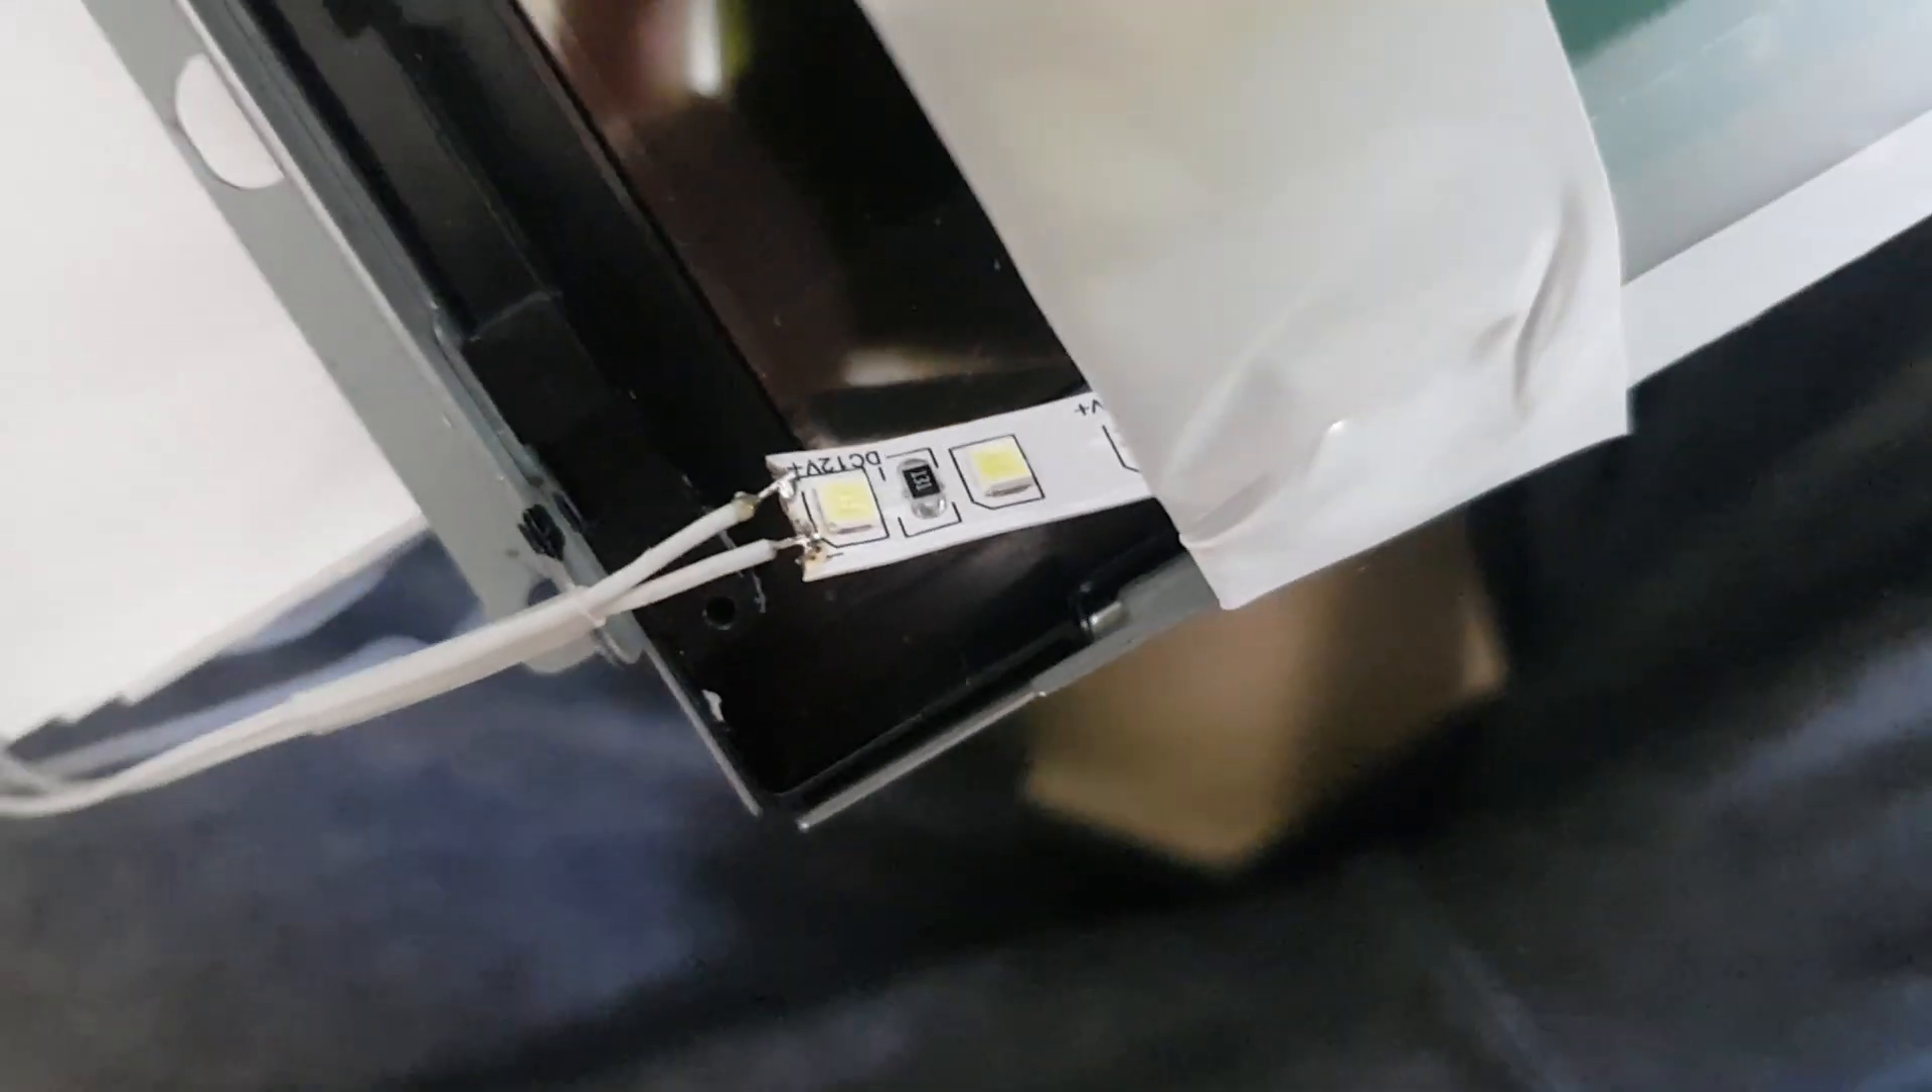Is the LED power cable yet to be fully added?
No.